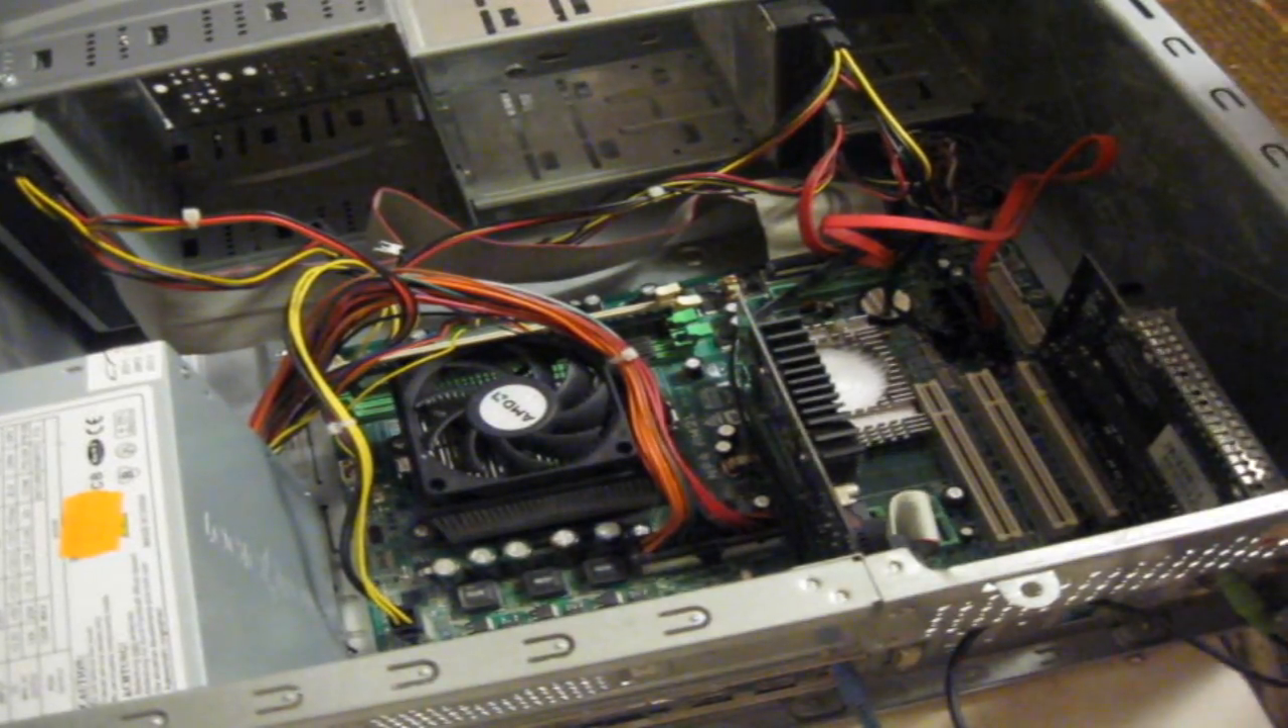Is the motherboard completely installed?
Yes.